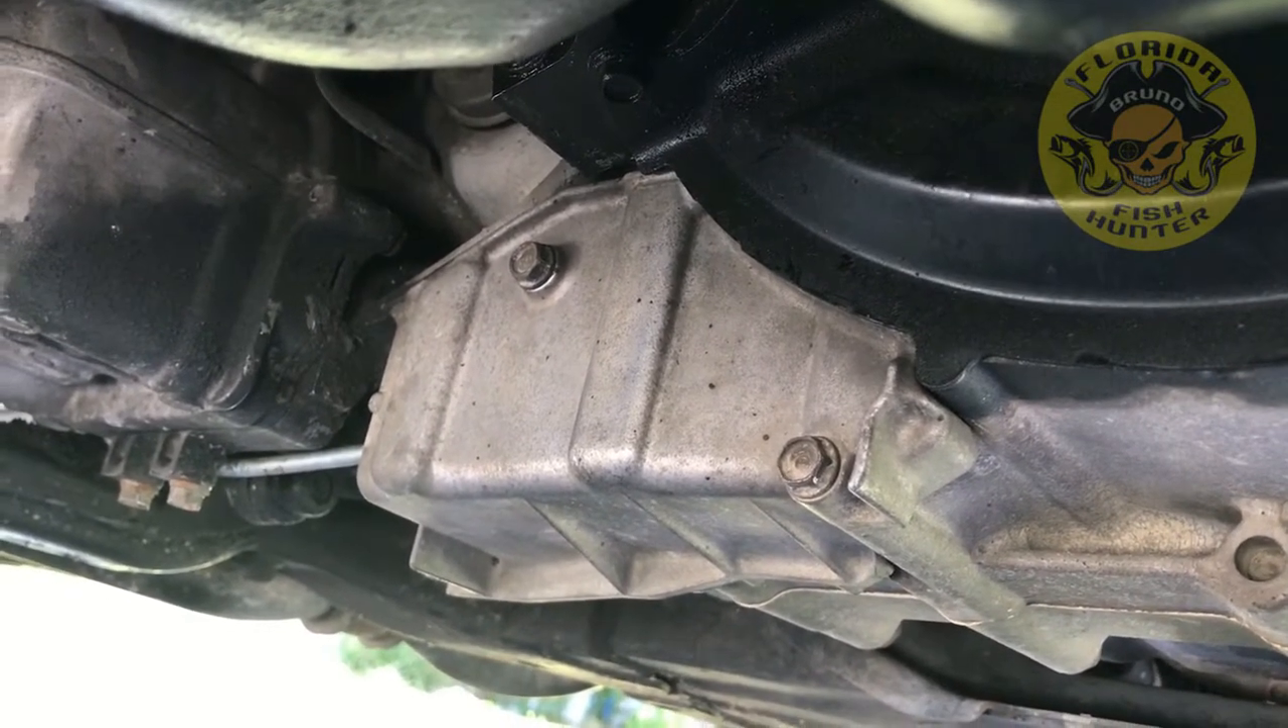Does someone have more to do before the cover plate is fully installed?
No.